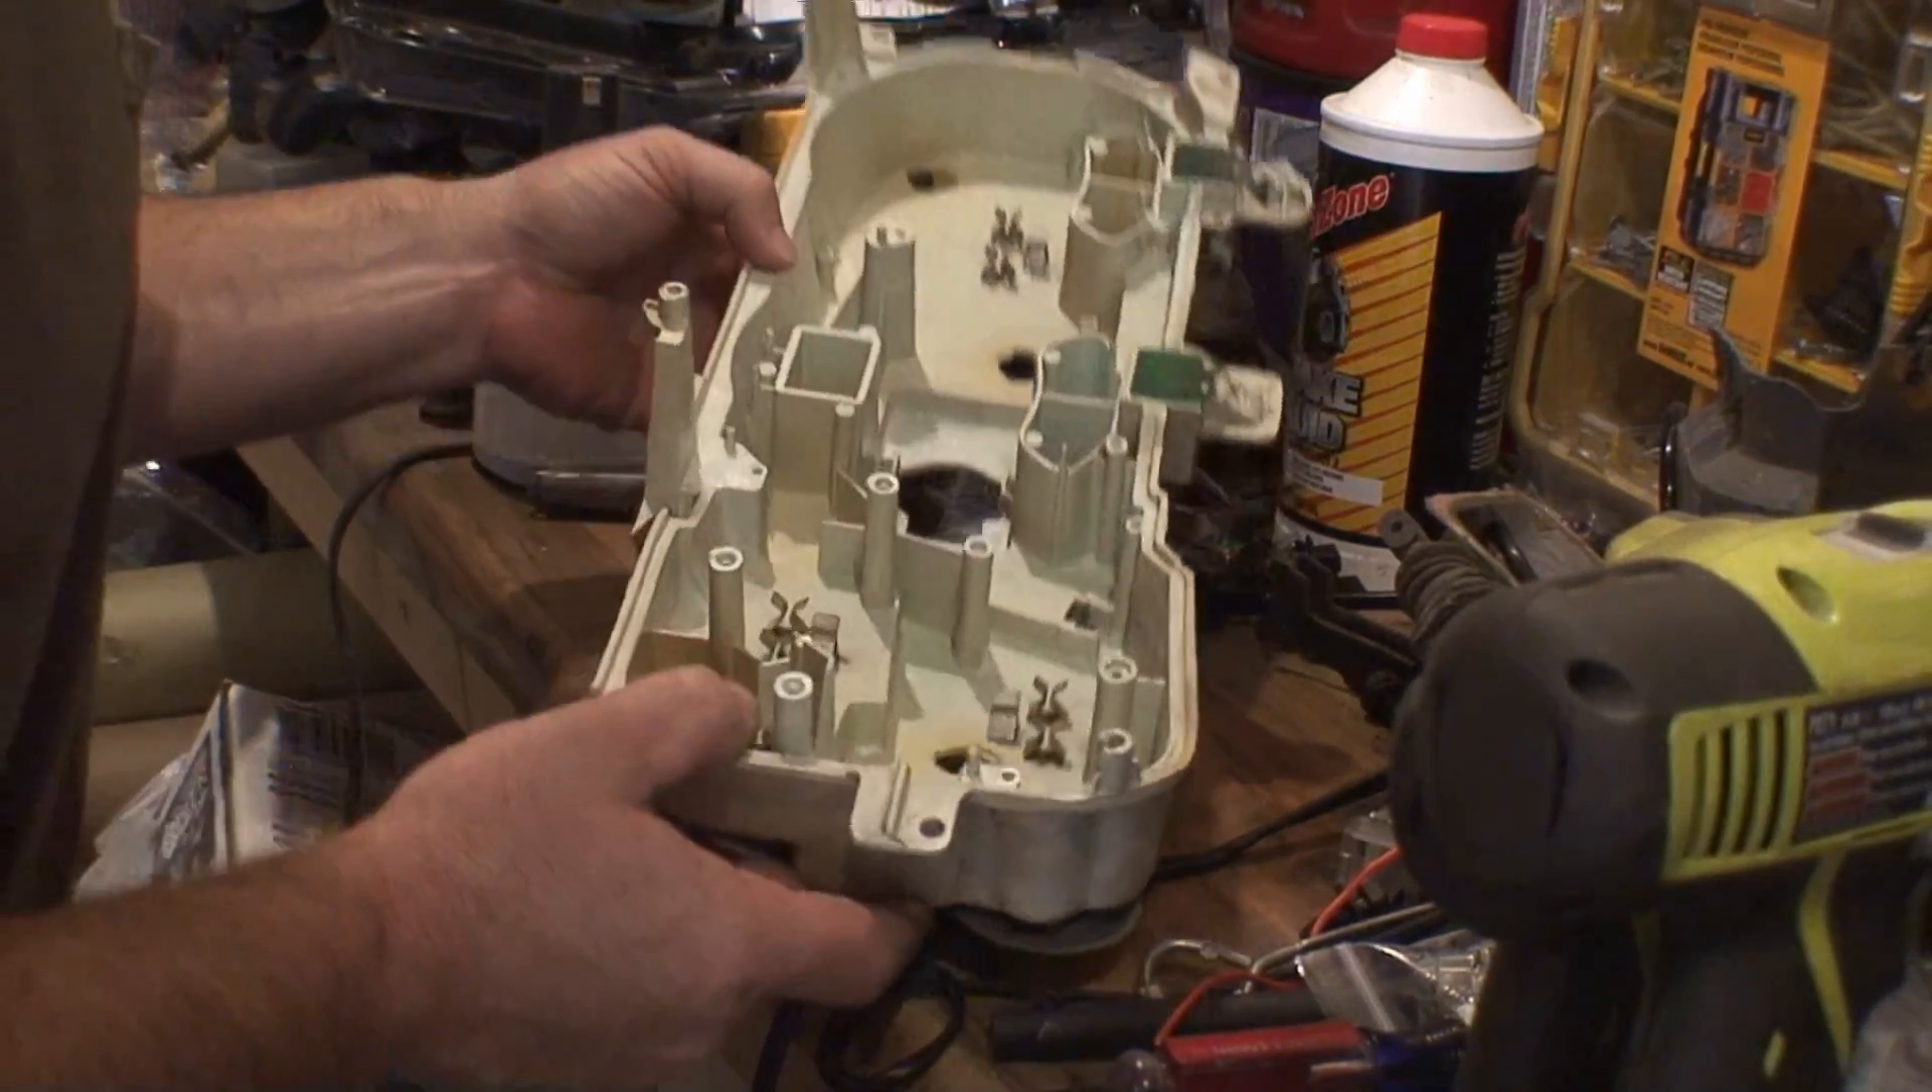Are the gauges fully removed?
Yes.